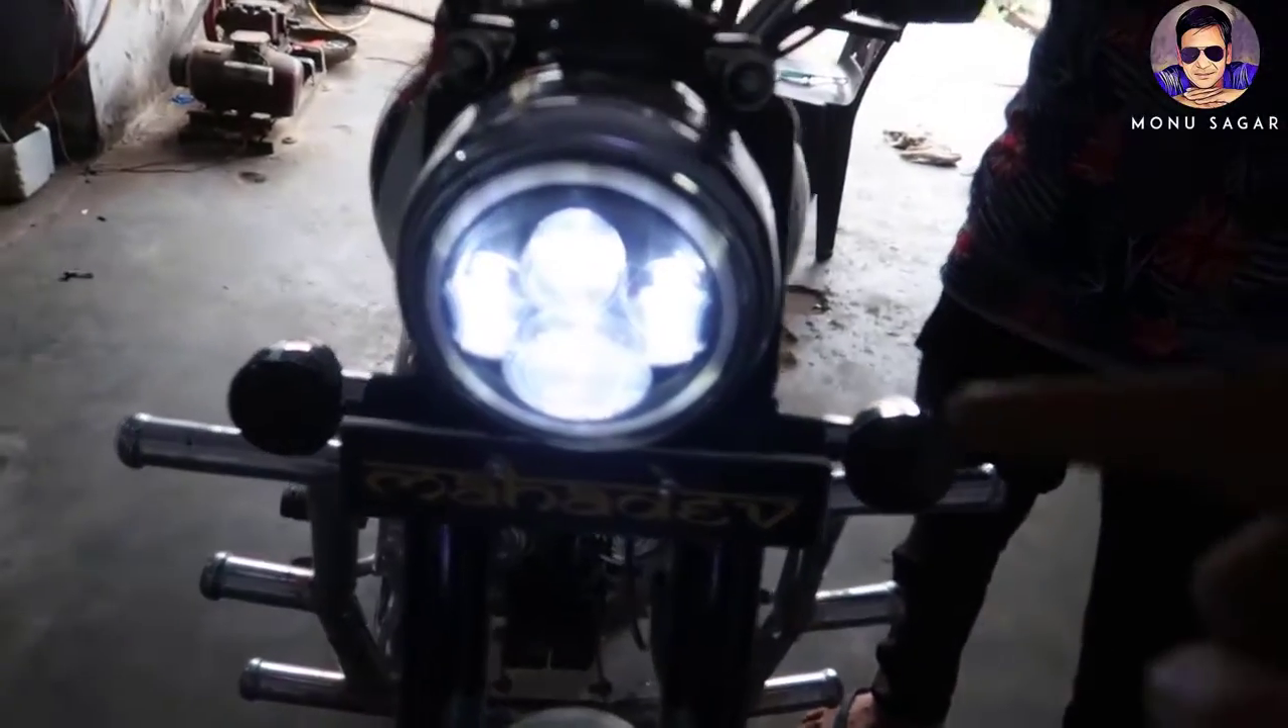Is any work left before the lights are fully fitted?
No.